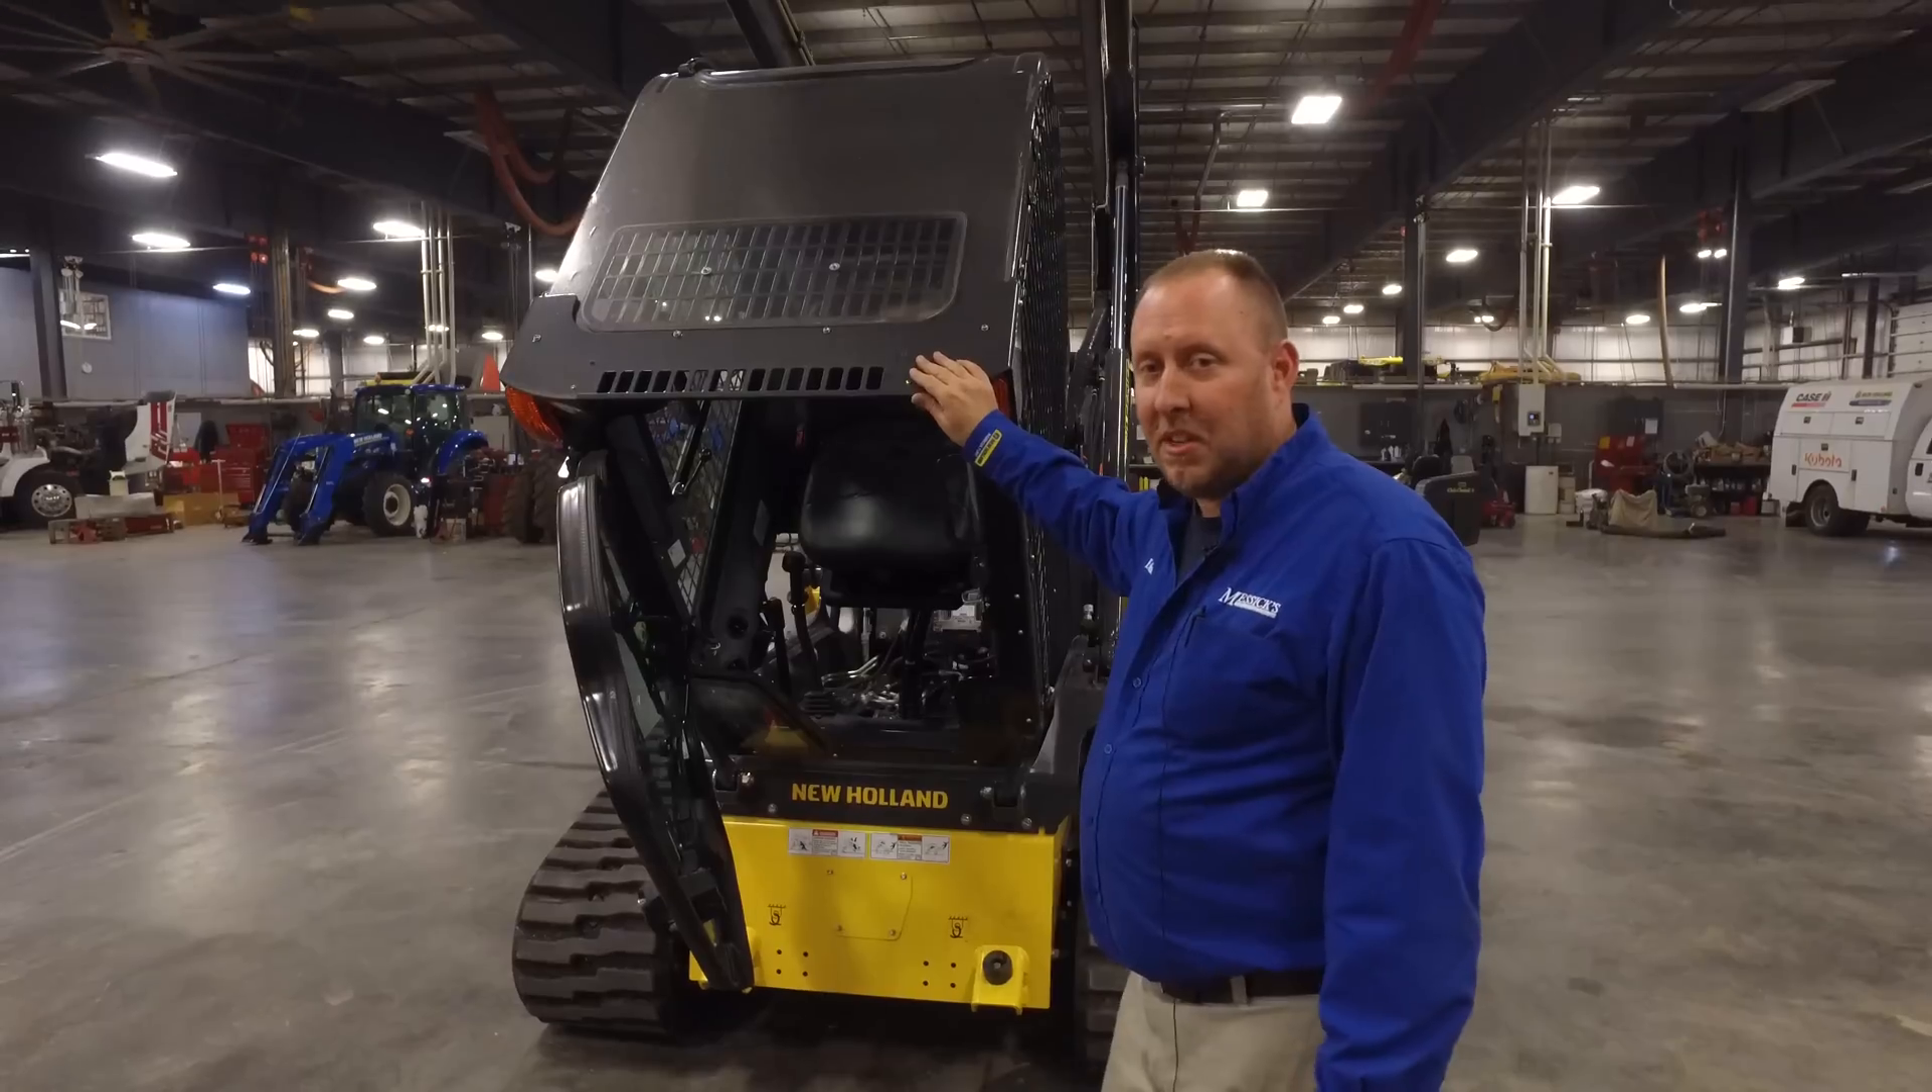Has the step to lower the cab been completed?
No.